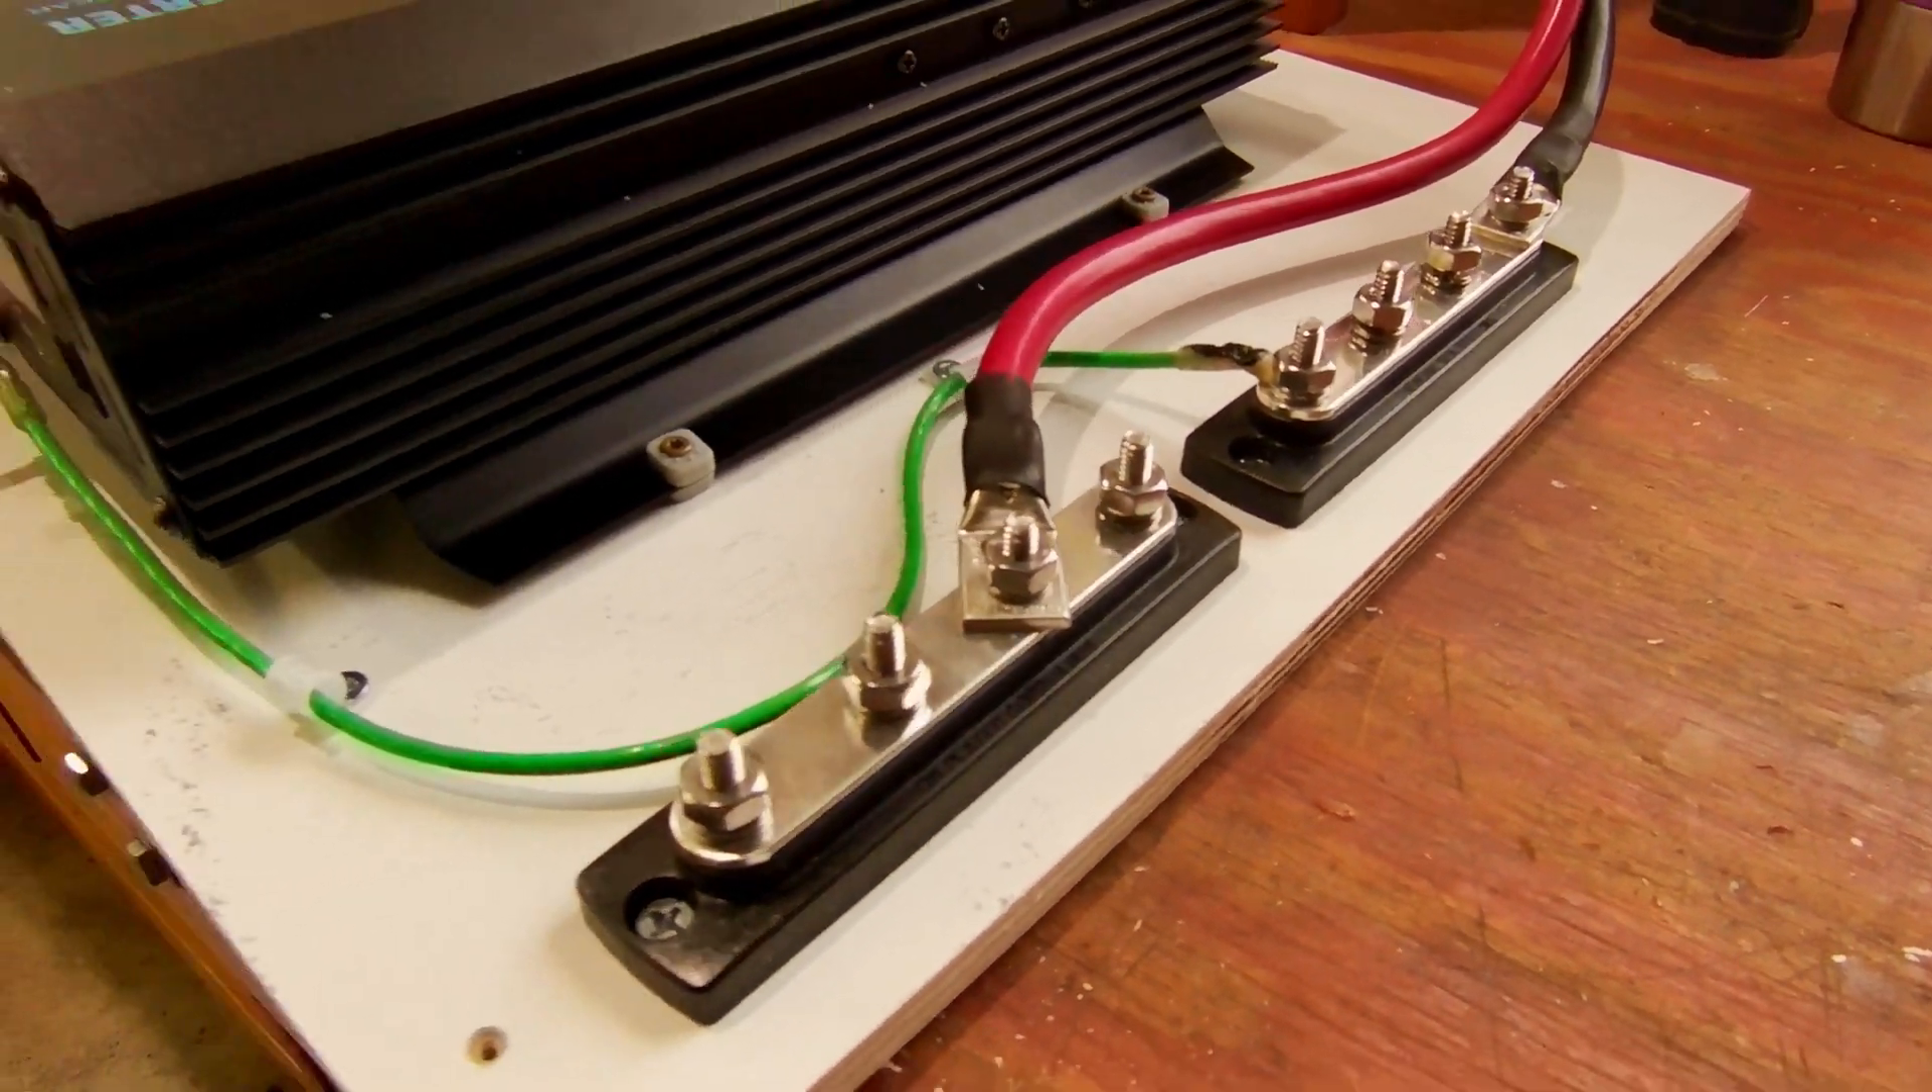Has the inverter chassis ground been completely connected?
Yes.